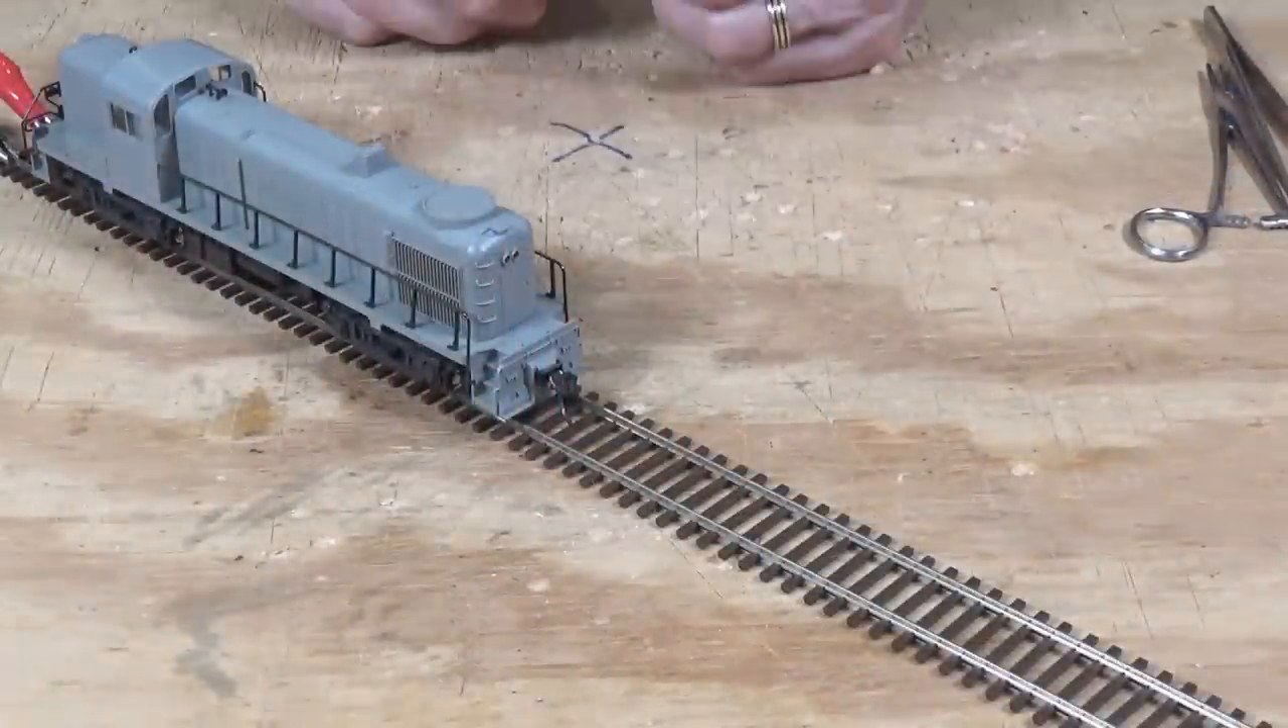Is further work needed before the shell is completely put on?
No.